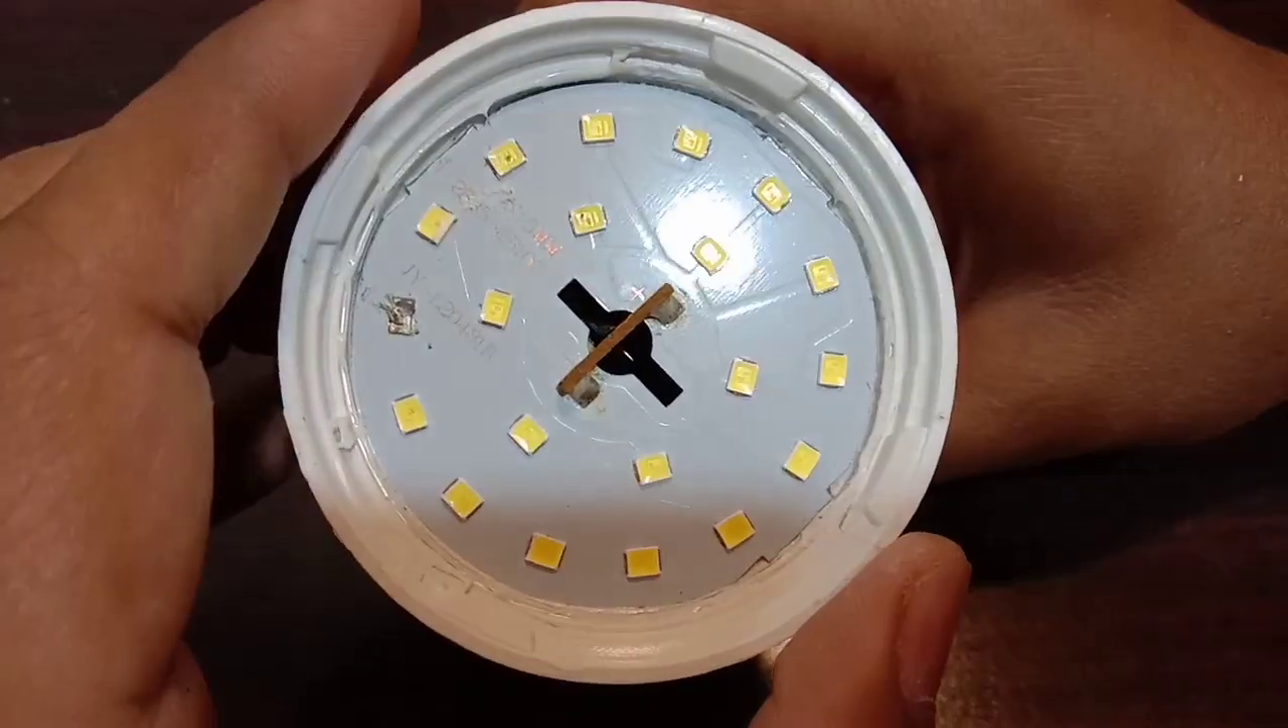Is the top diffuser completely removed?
Yes.